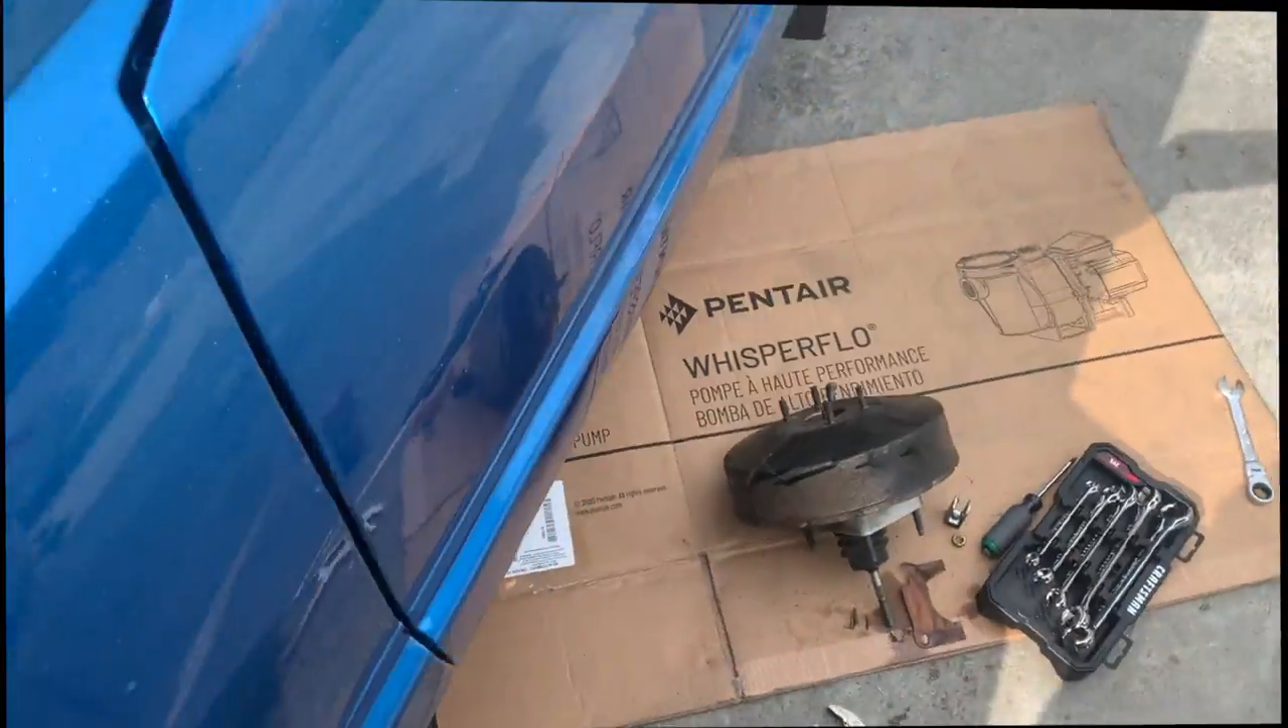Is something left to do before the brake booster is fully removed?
No.